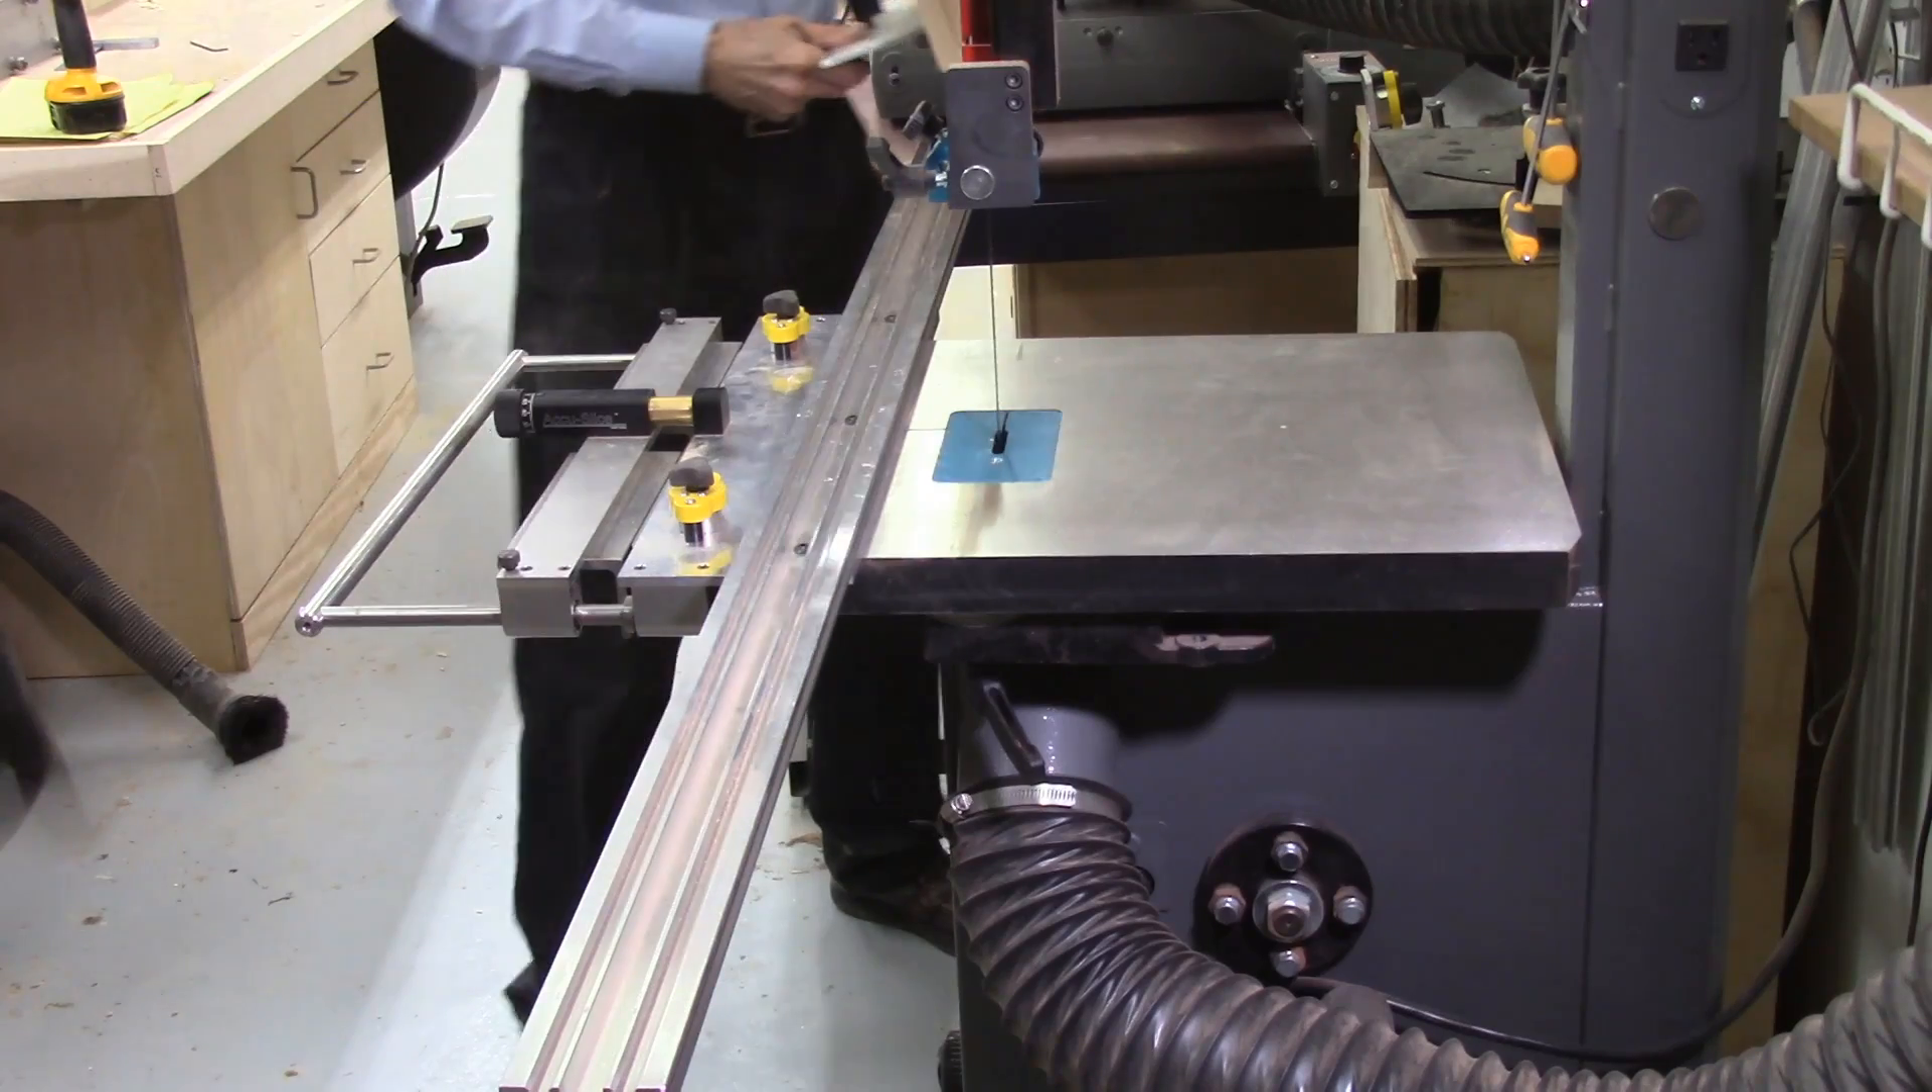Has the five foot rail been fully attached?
Yes.